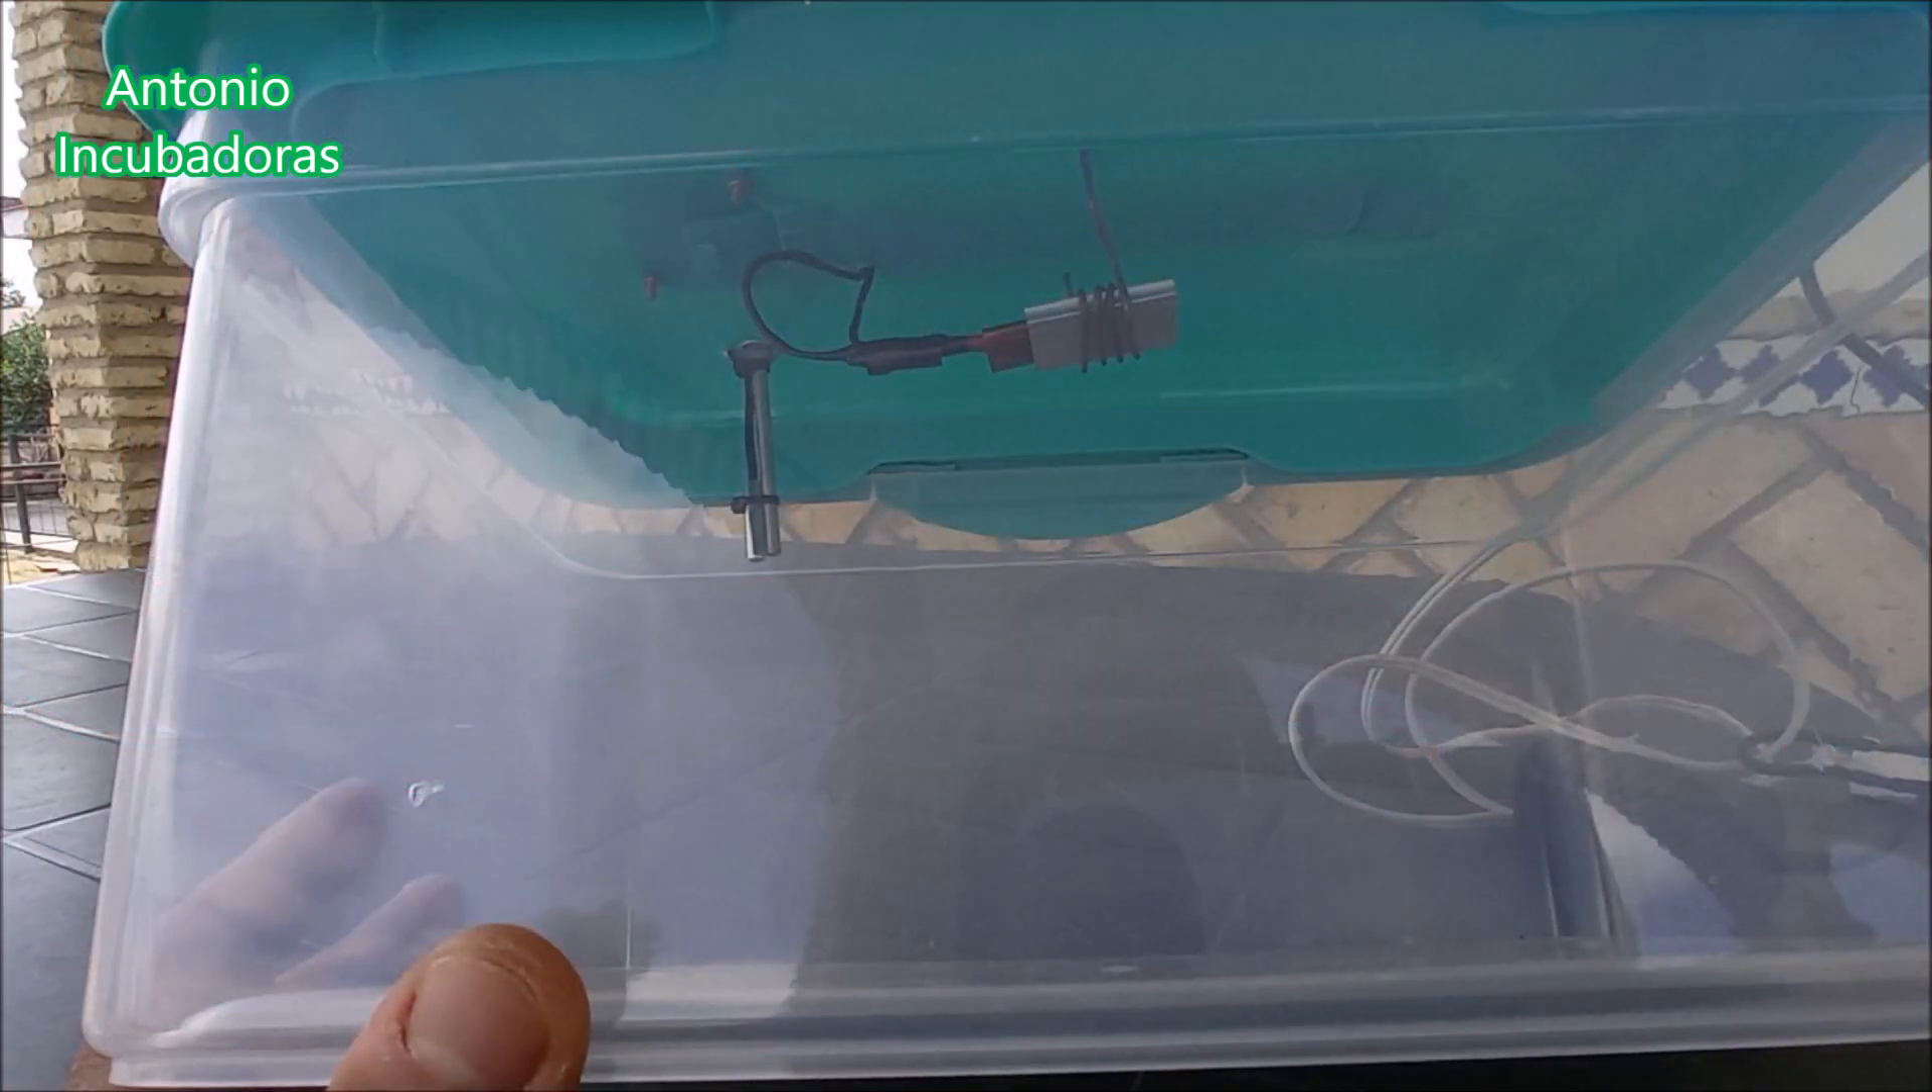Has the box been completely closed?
Yes.